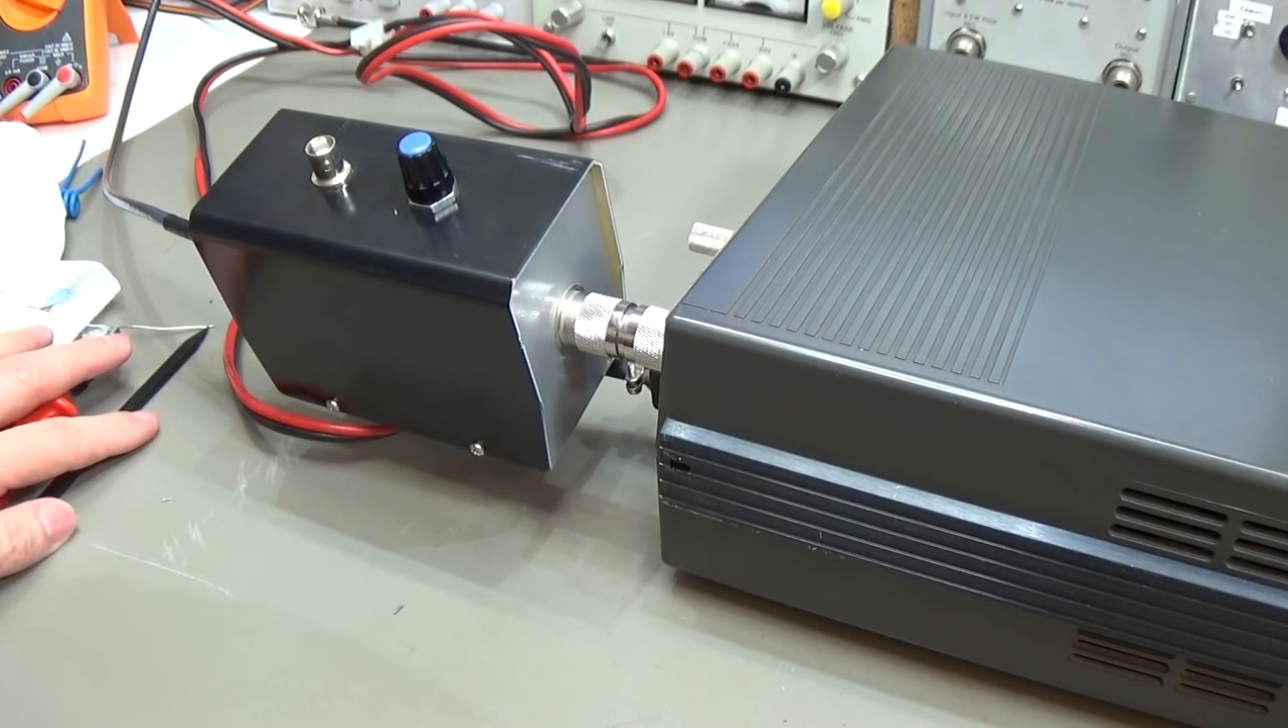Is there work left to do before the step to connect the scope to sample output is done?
Yes.